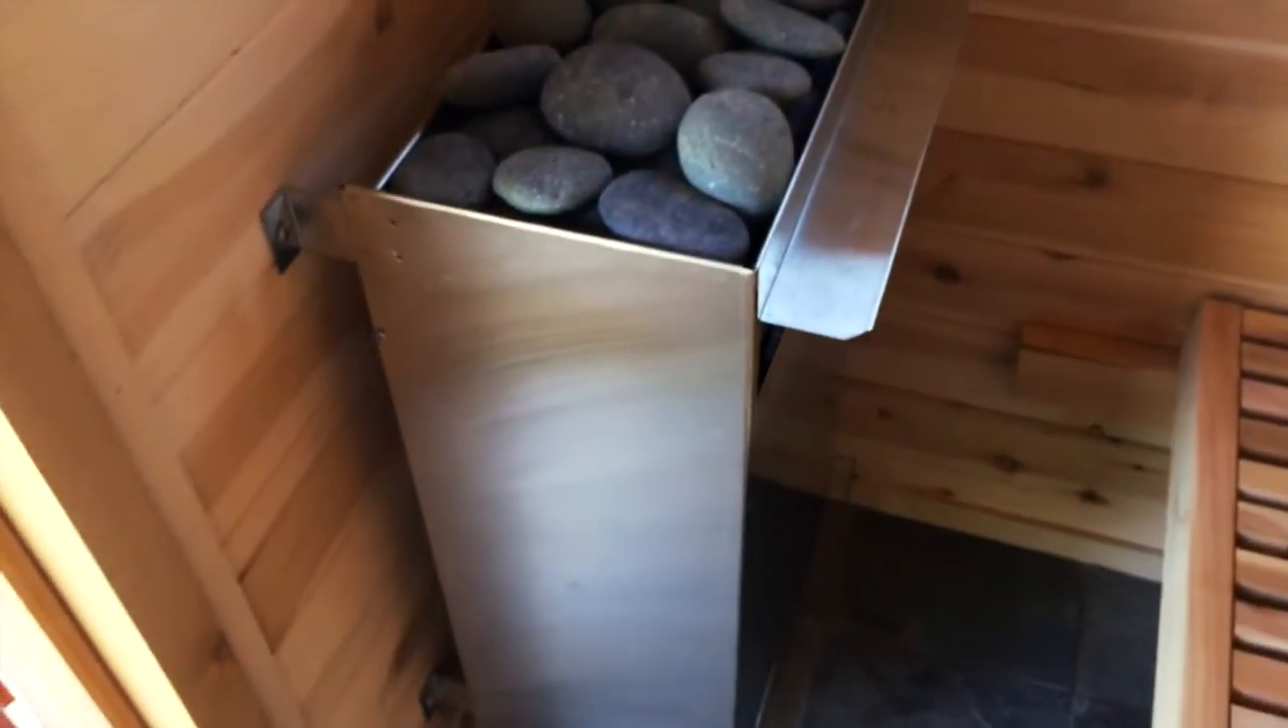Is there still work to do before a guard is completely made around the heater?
Yes.